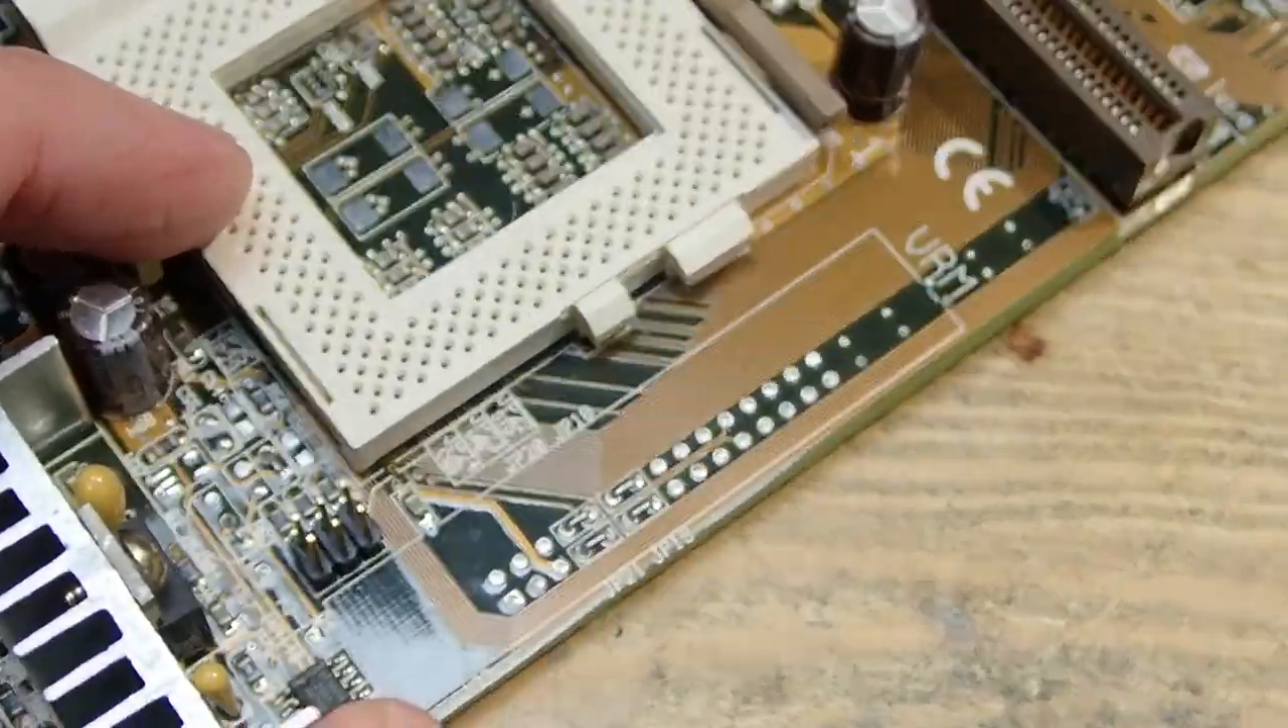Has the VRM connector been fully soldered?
No.